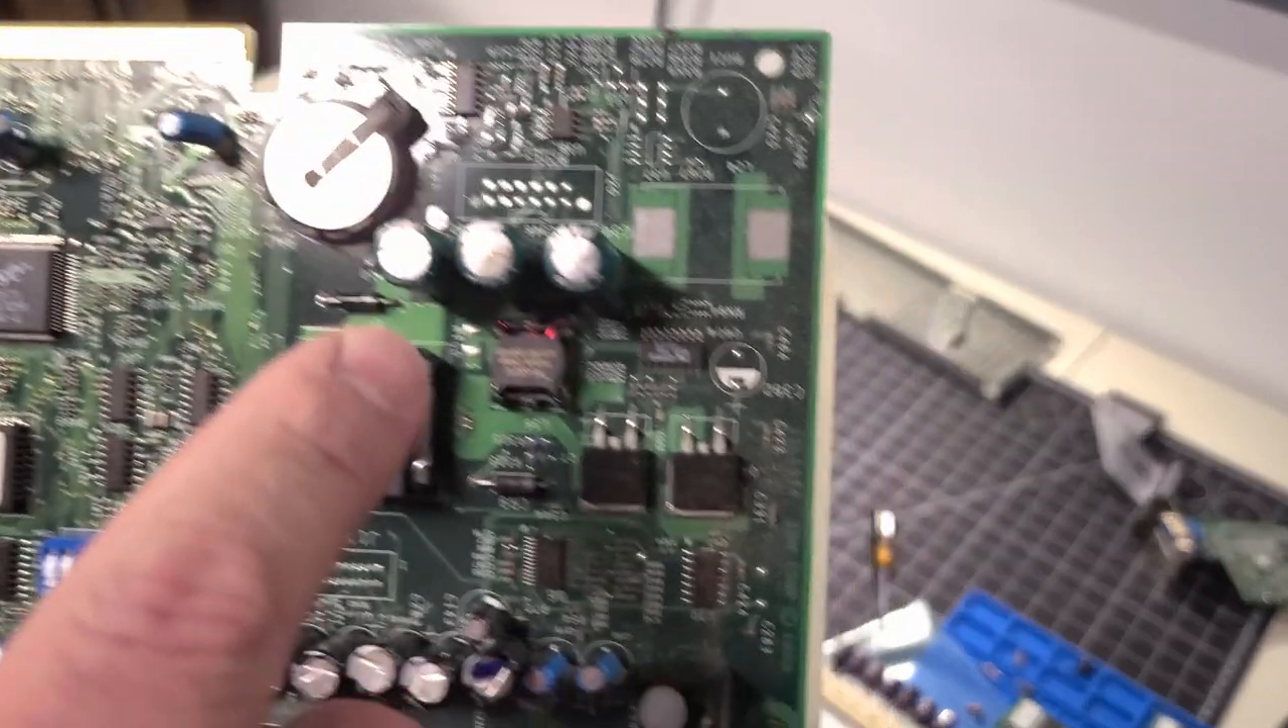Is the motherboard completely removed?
Yes.